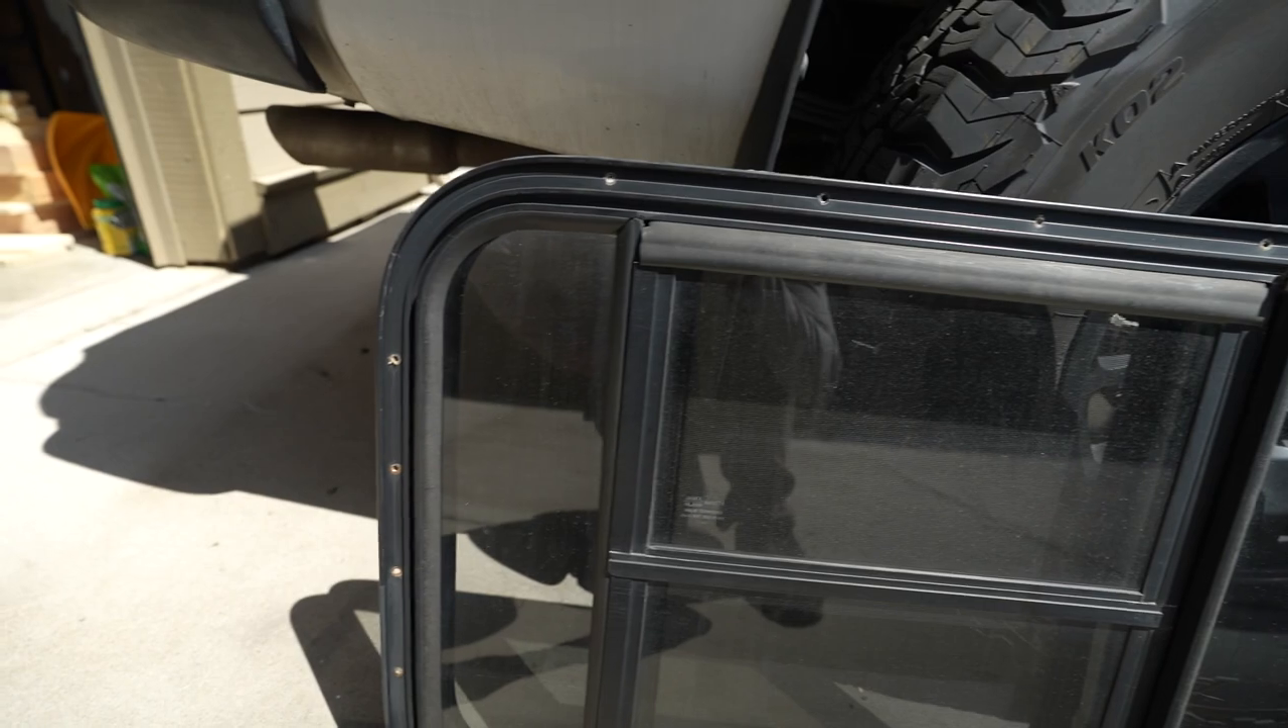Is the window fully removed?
Yes.